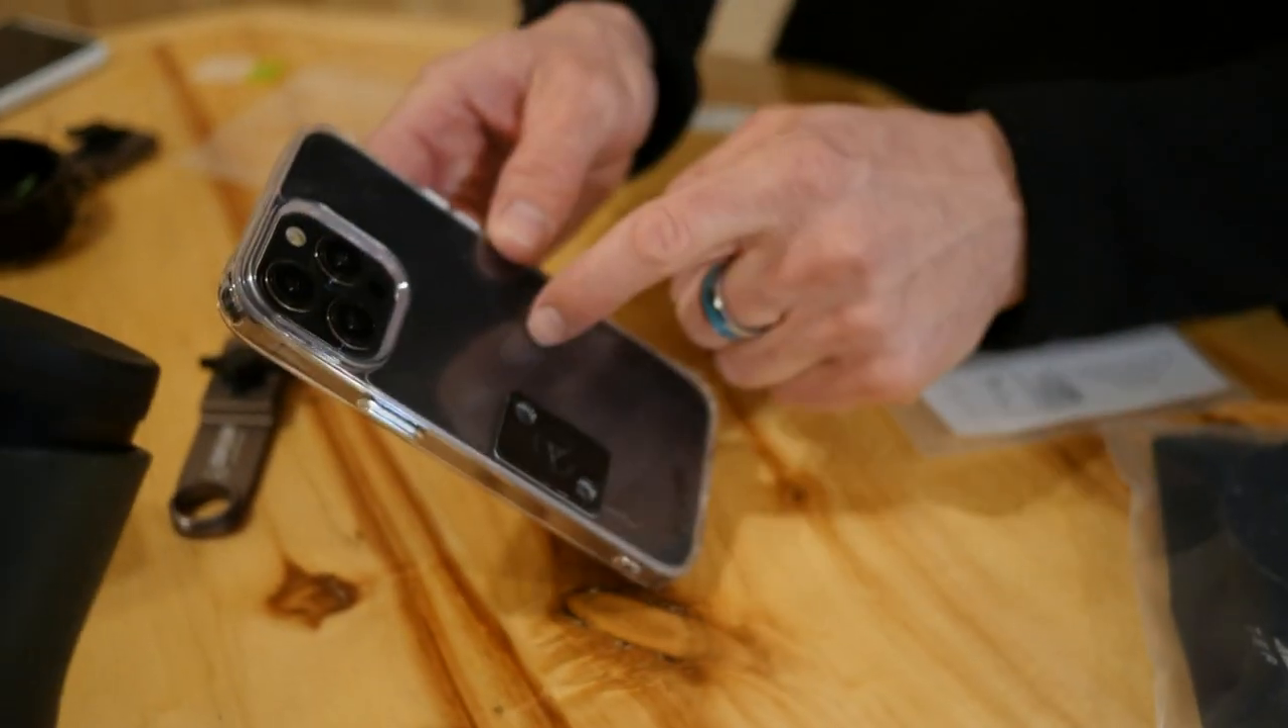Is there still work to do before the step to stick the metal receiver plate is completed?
No.